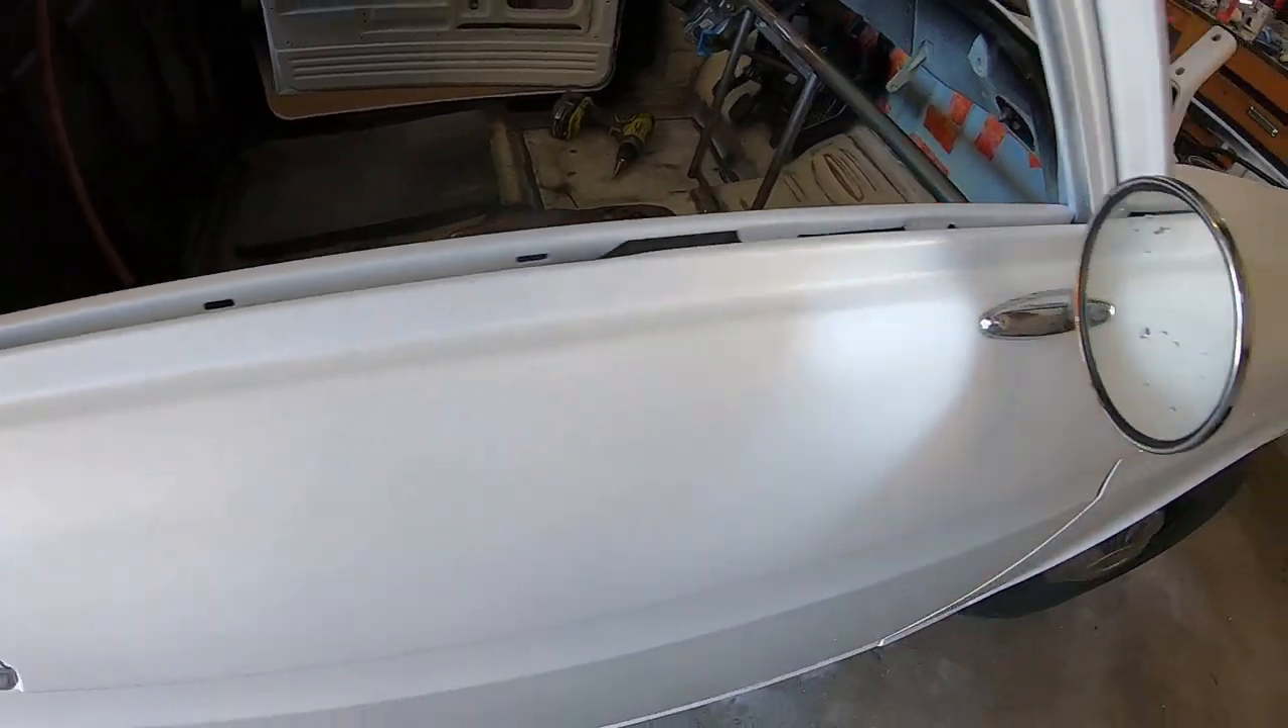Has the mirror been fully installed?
Yes.